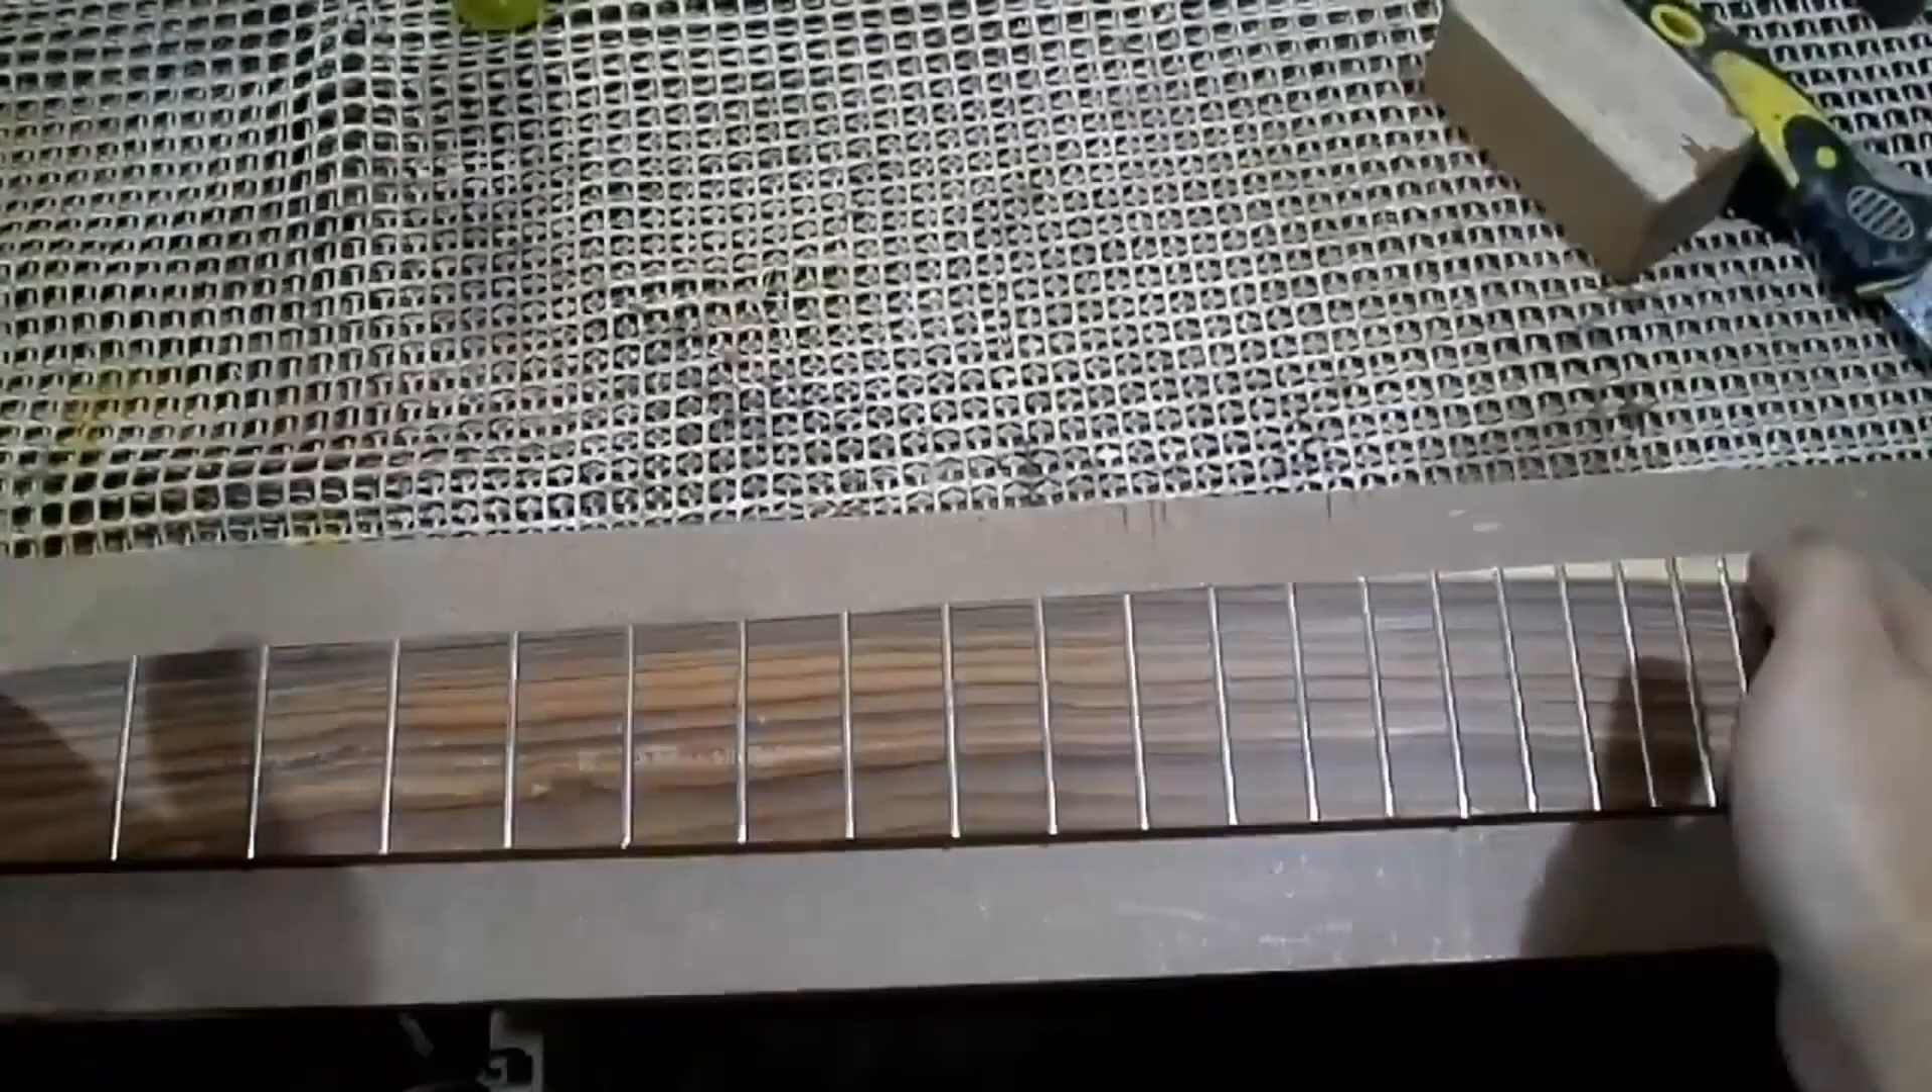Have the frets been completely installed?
Yes.